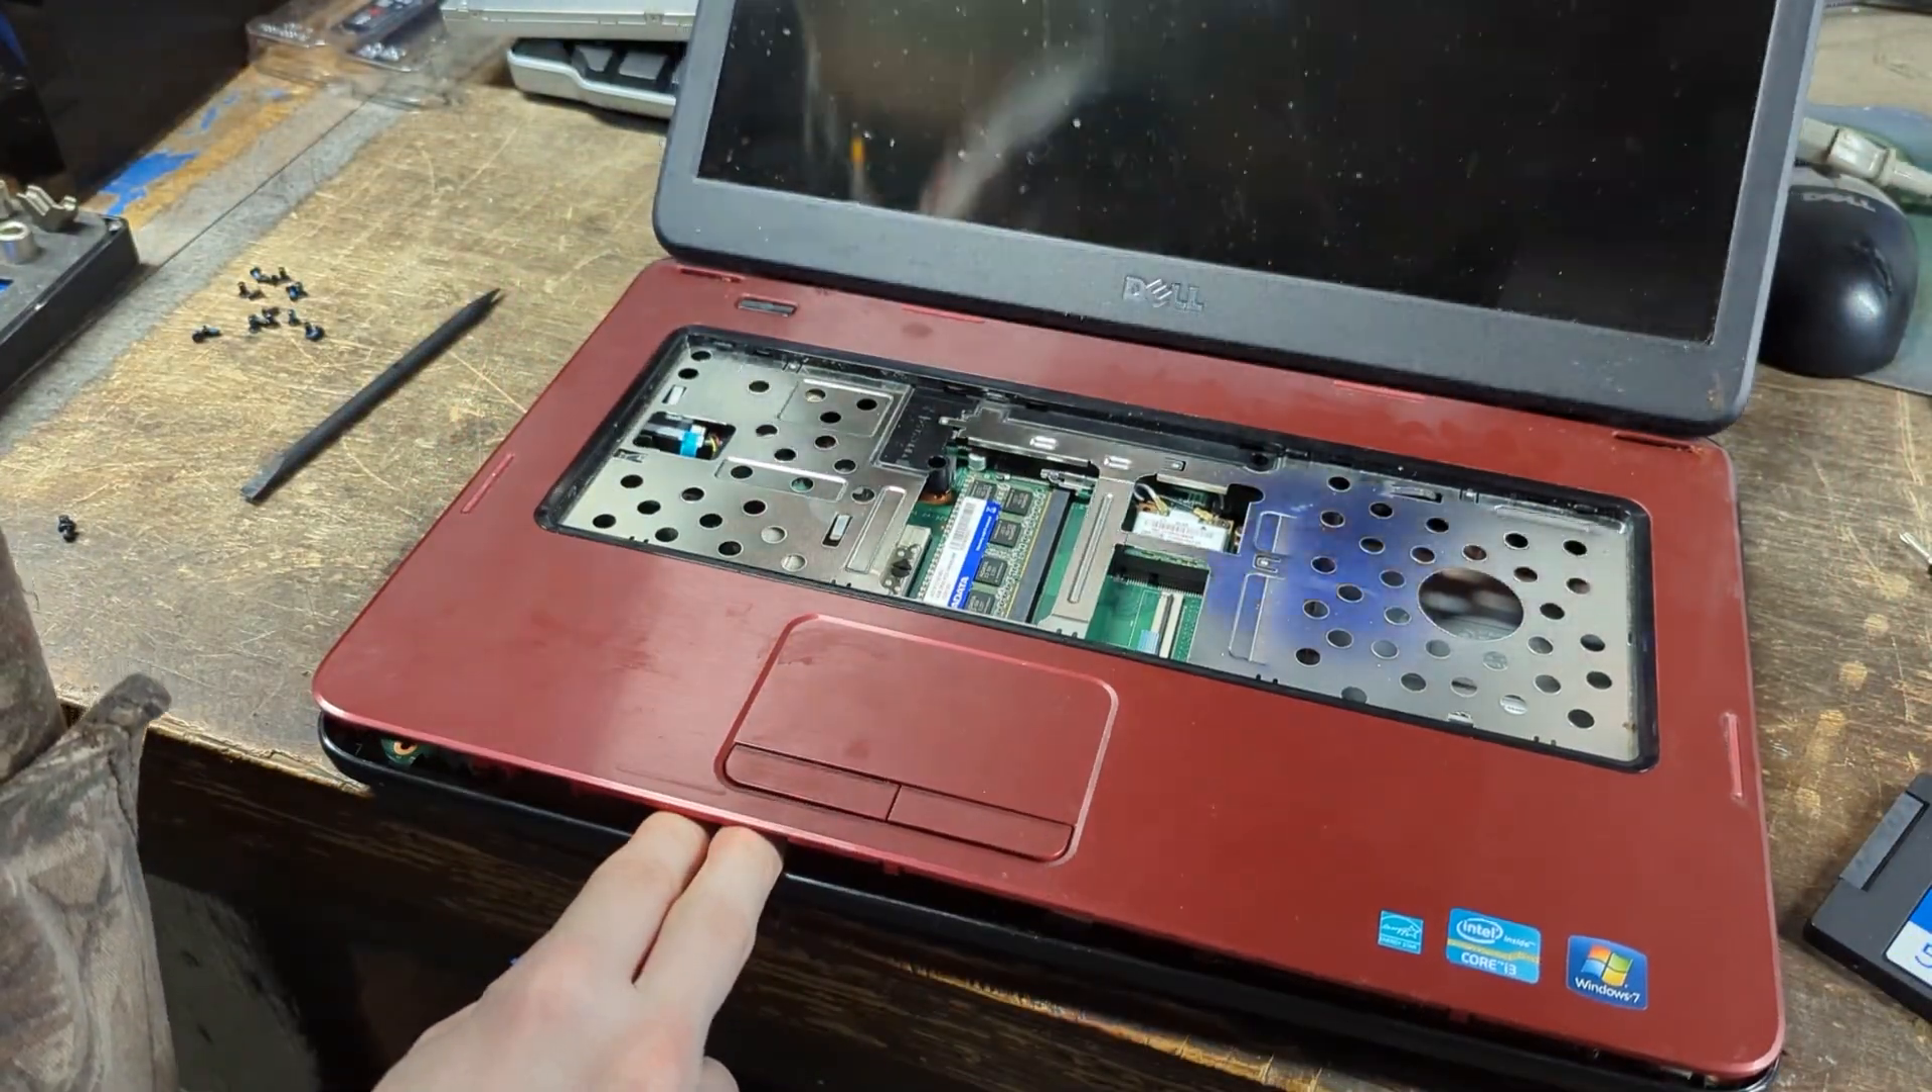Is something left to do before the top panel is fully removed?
Yes.